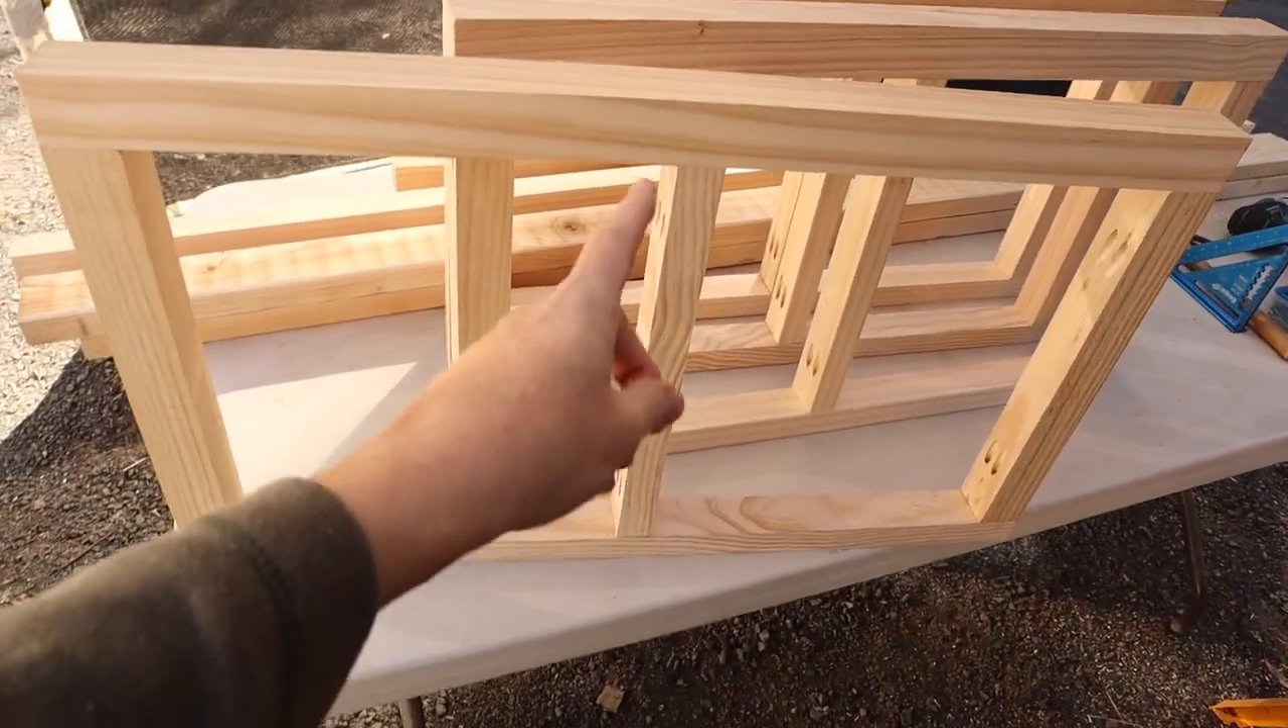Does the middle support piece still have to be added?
No.